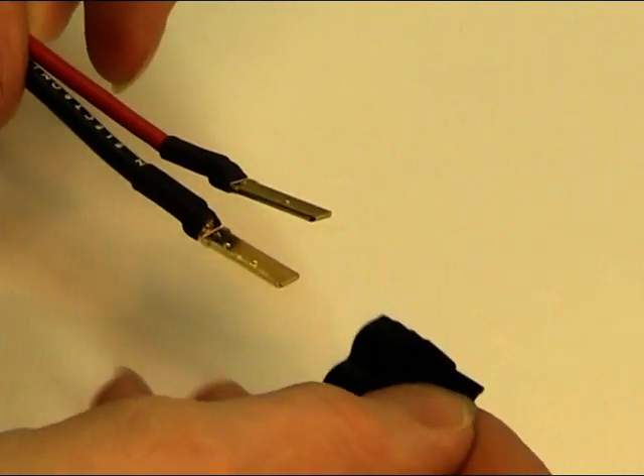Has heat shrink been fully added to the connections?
Yes.